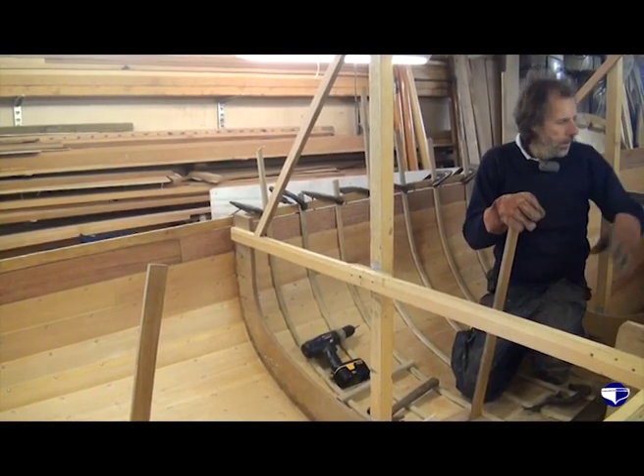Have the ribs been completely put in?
No.